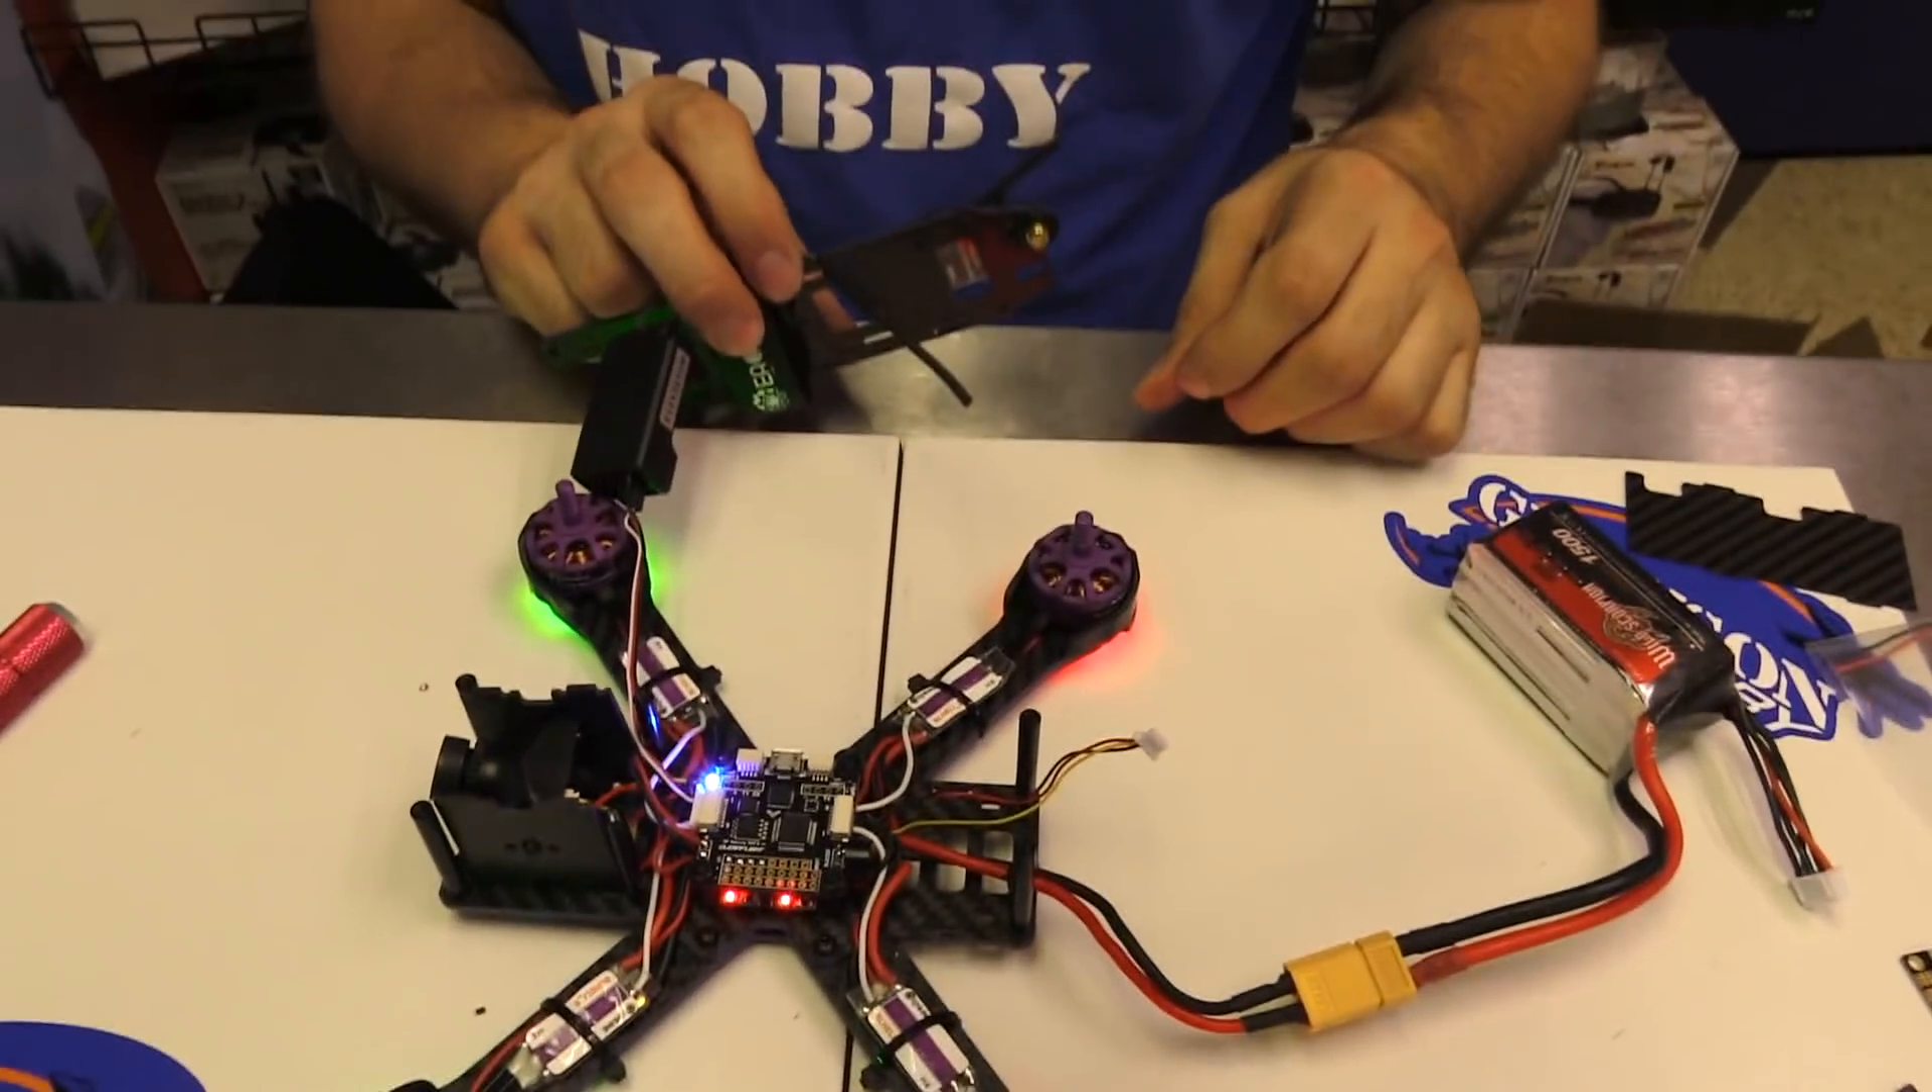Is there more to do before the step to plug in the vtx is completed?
Yes.